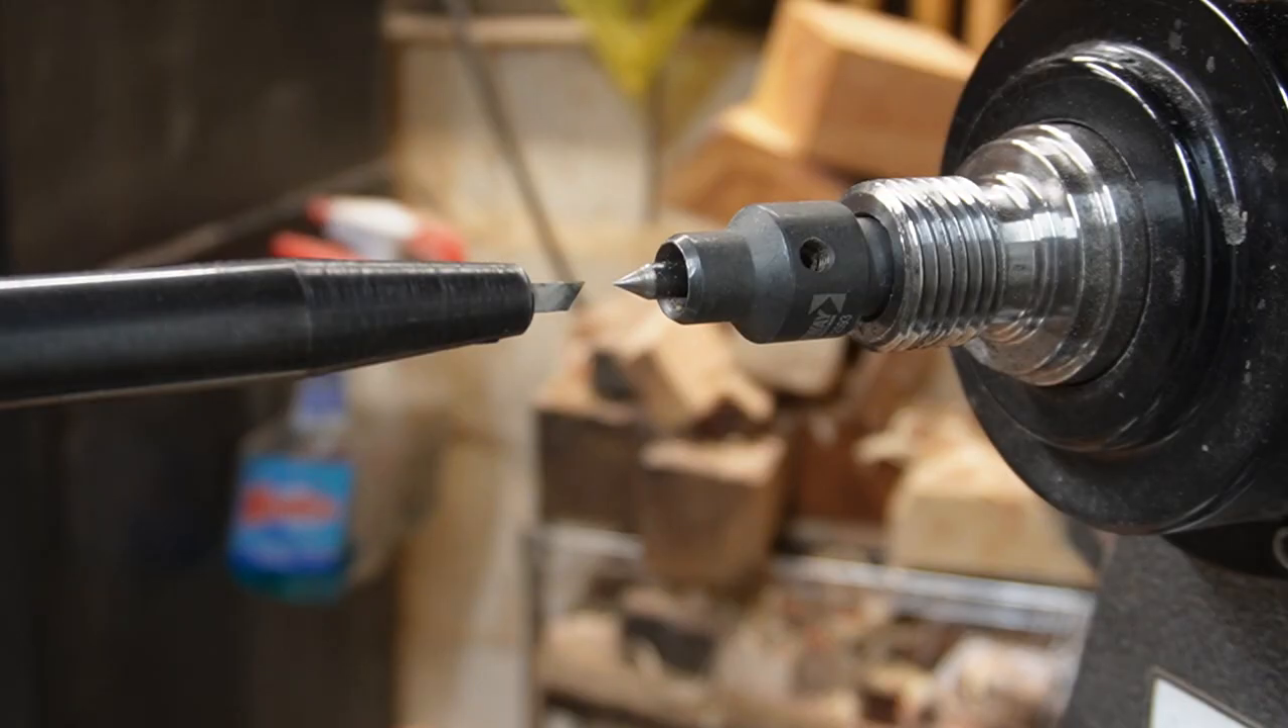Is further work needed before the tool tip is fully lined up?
No.